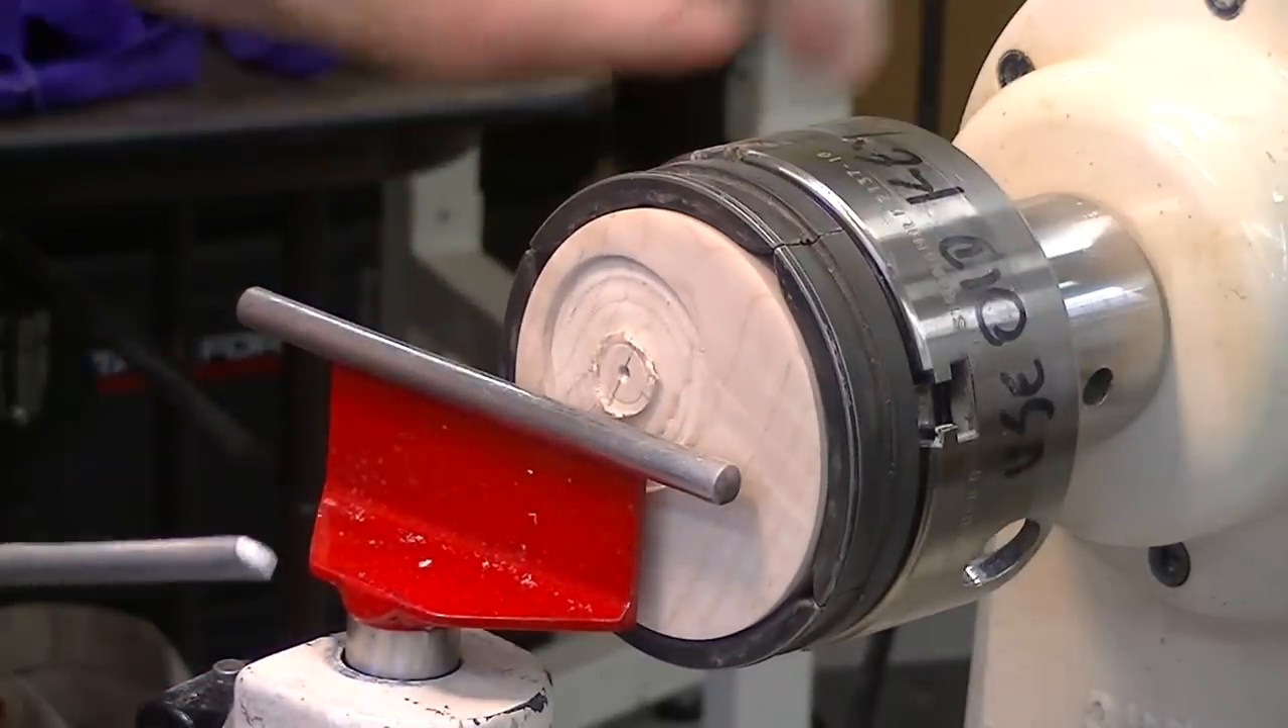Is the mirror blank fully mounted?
Yes.